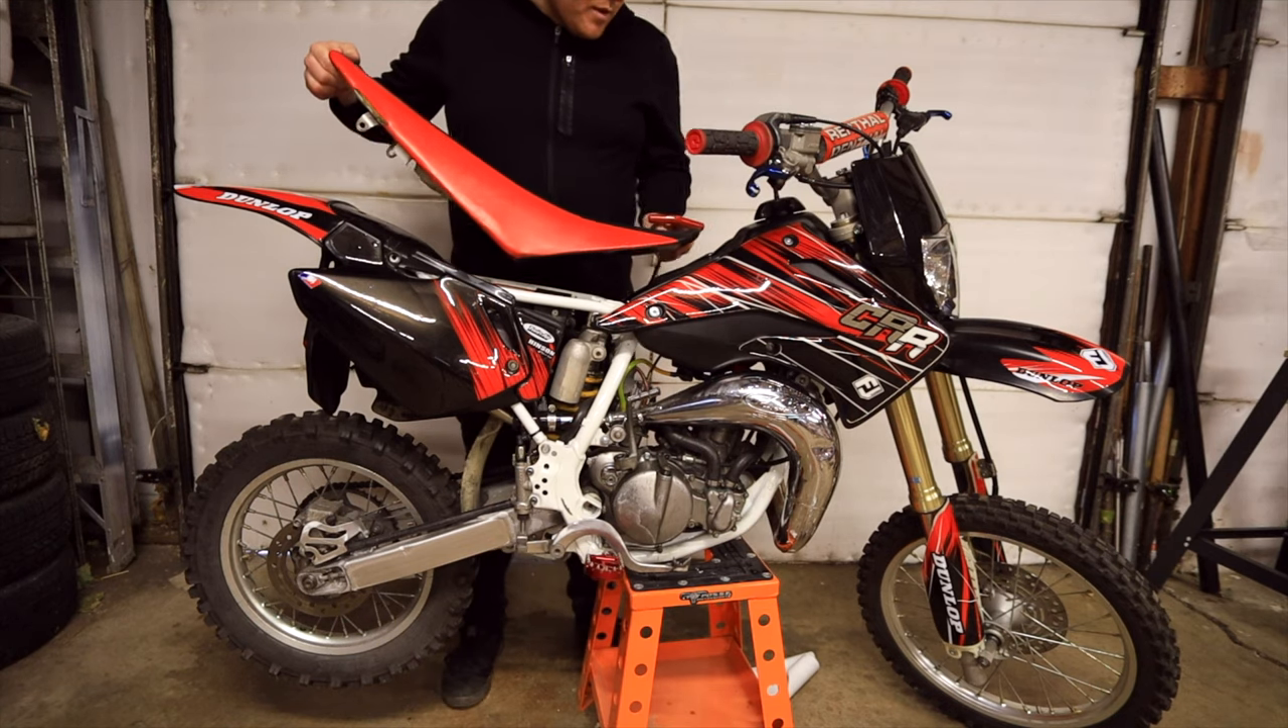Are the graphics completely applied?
Yes.